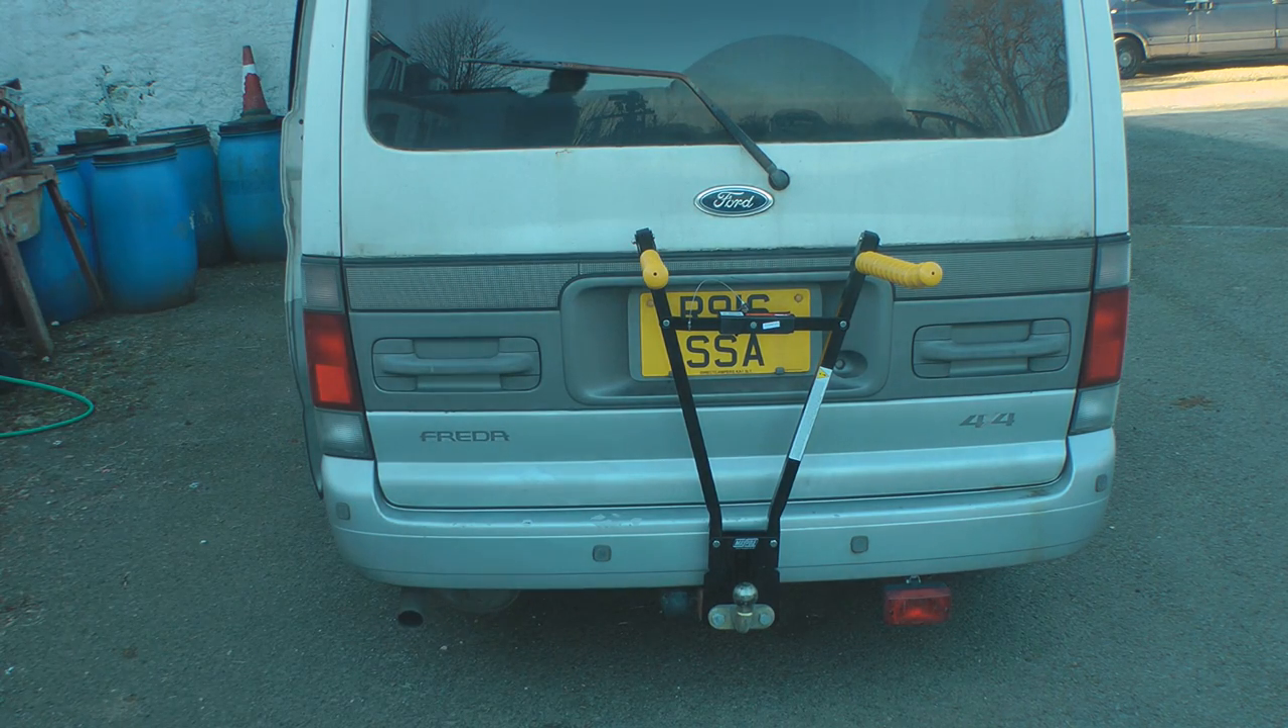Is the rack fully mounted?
Yes.